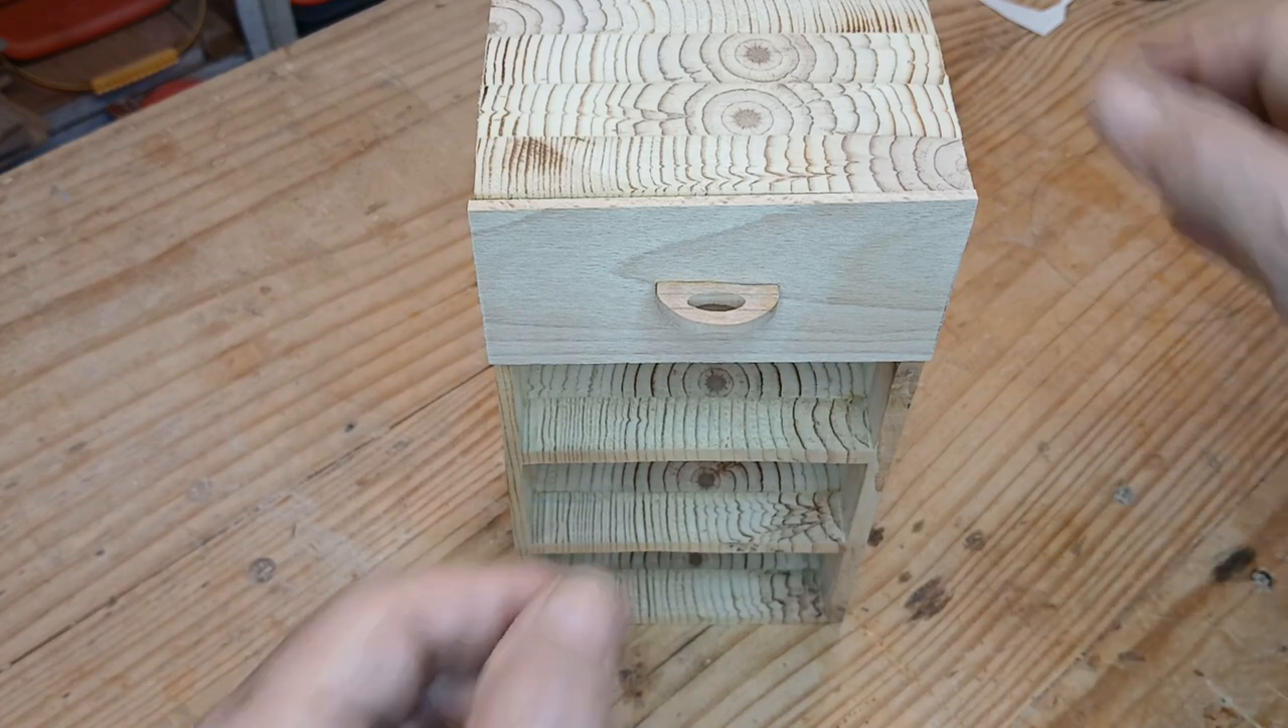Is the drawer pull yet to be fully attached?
No.